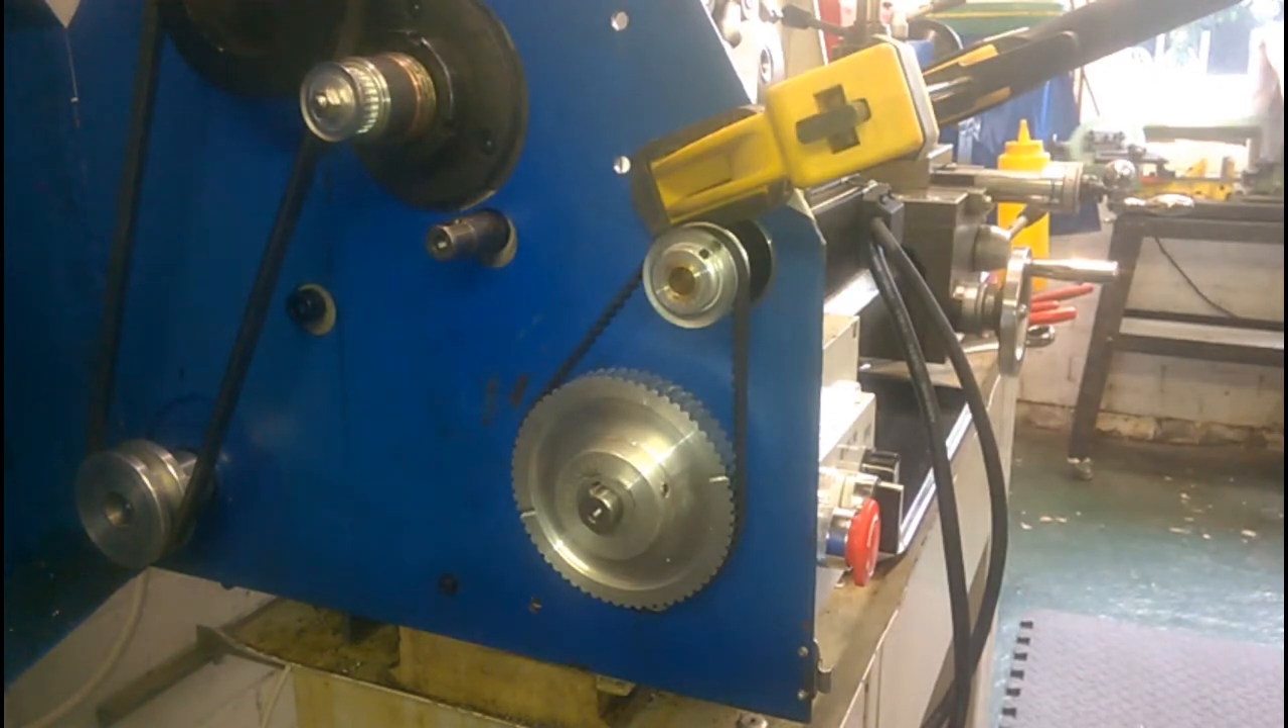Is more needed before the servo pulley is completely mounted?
No.